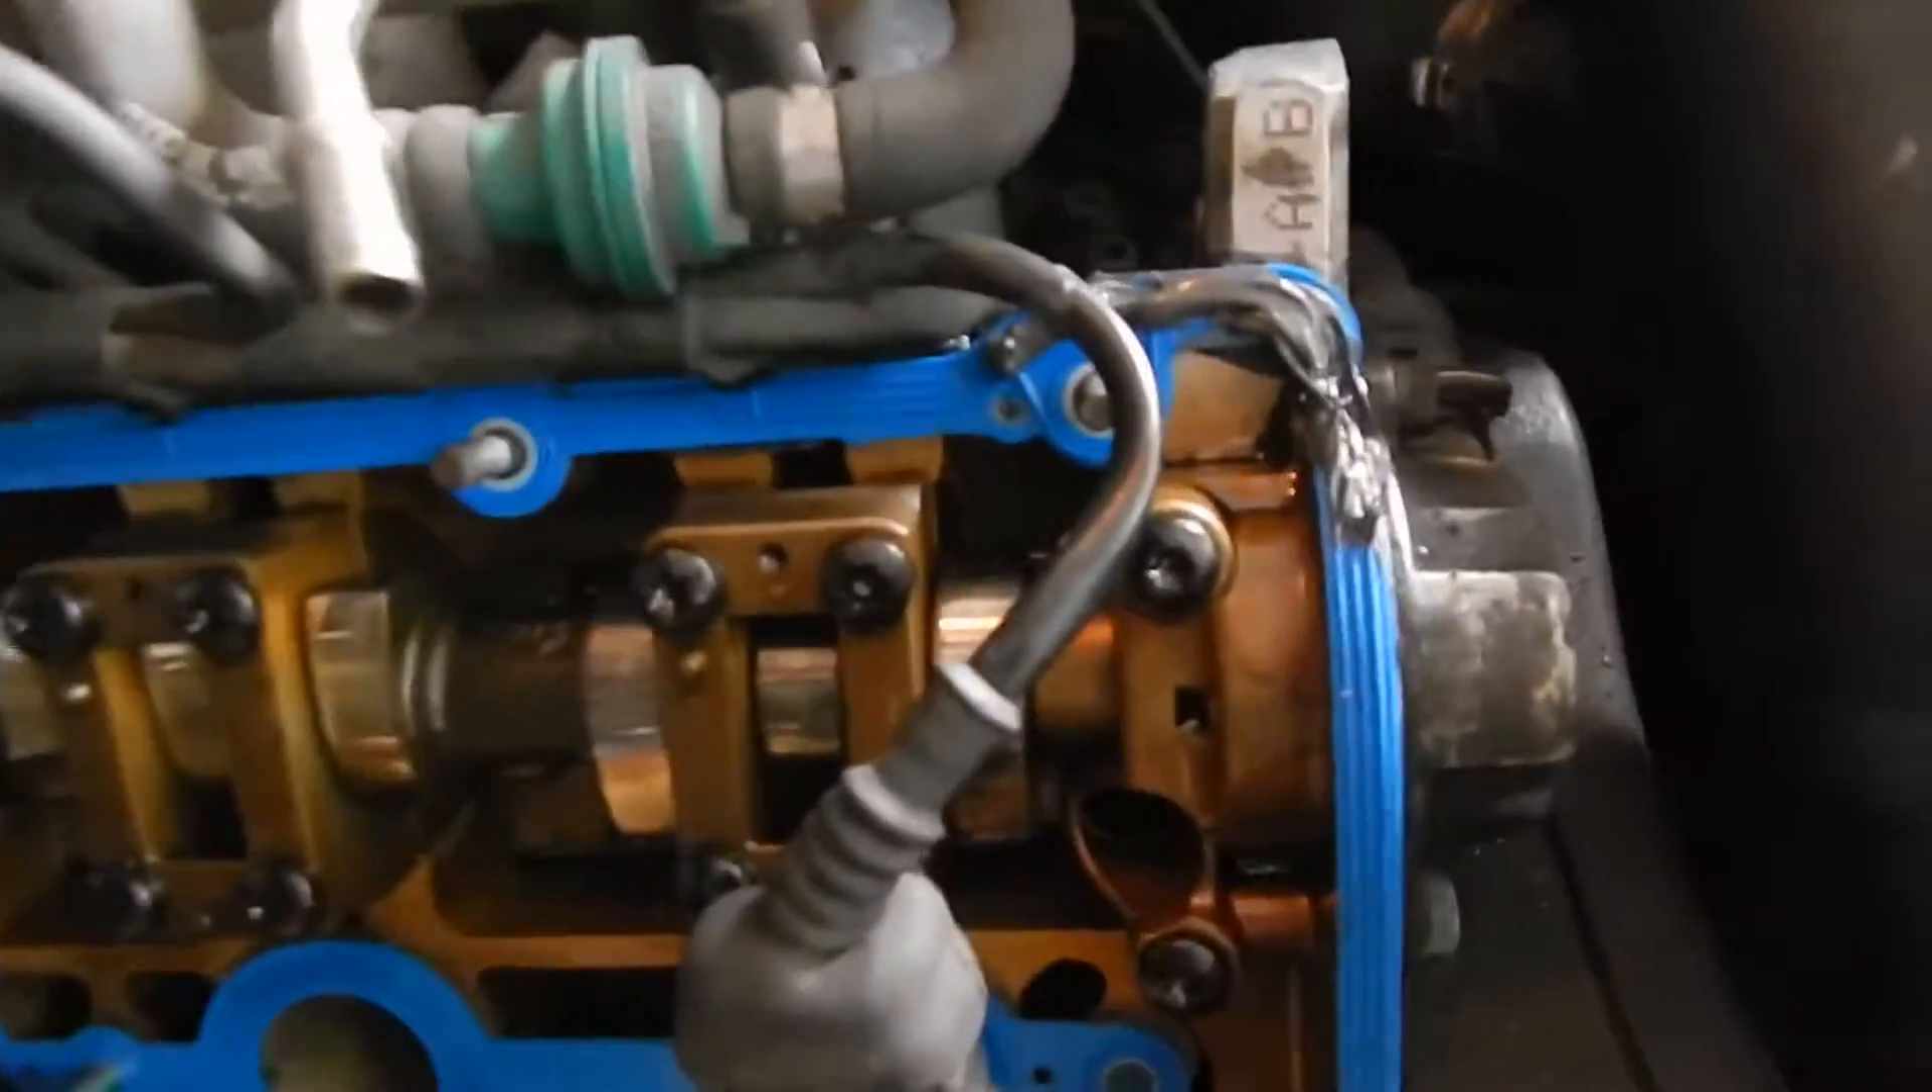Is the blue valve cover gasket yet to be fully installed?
No.